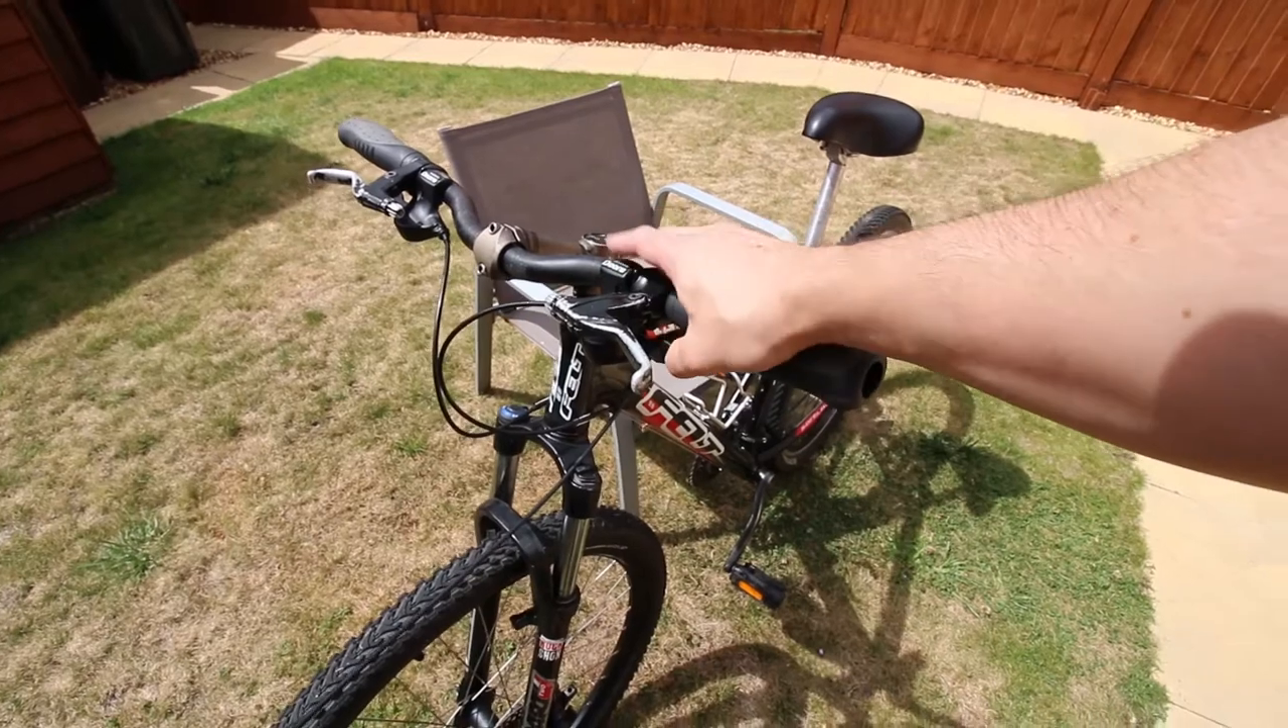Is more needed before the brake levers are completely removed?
Yes.